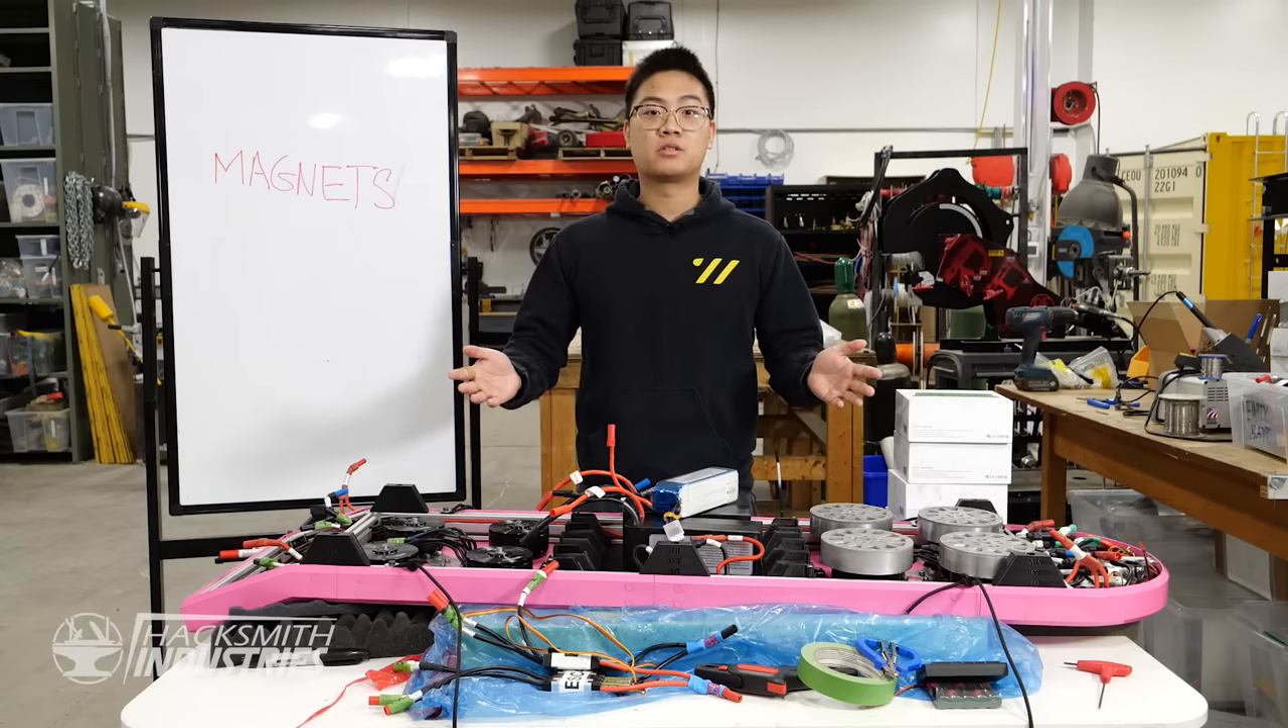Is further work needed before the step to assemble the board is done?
Yes.